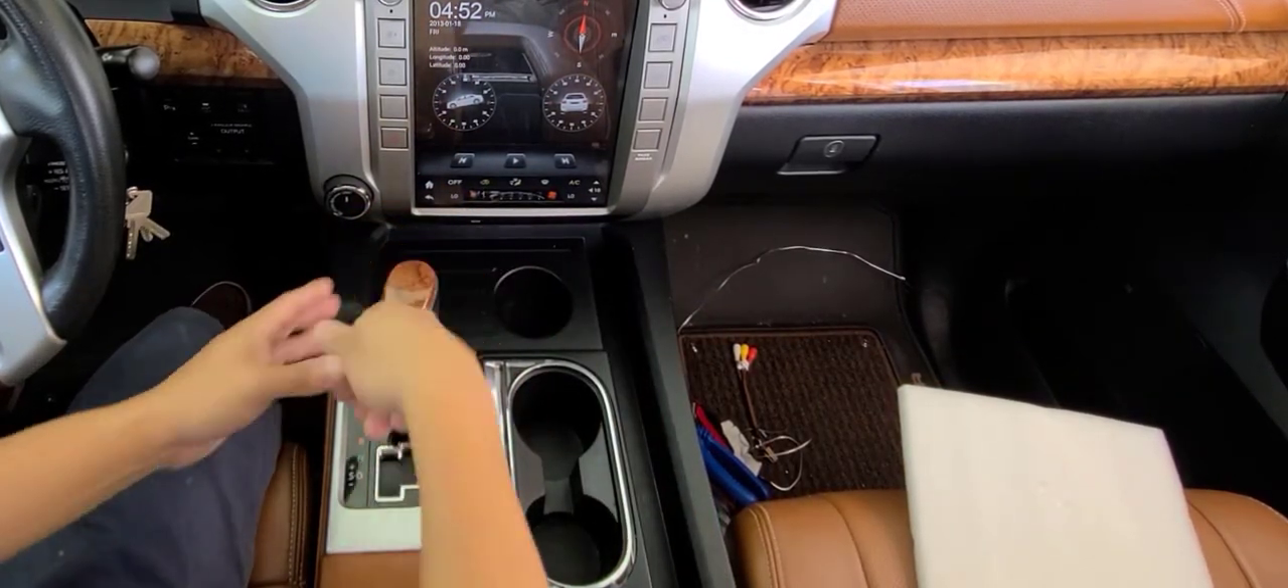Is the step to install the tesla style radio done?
Yes.